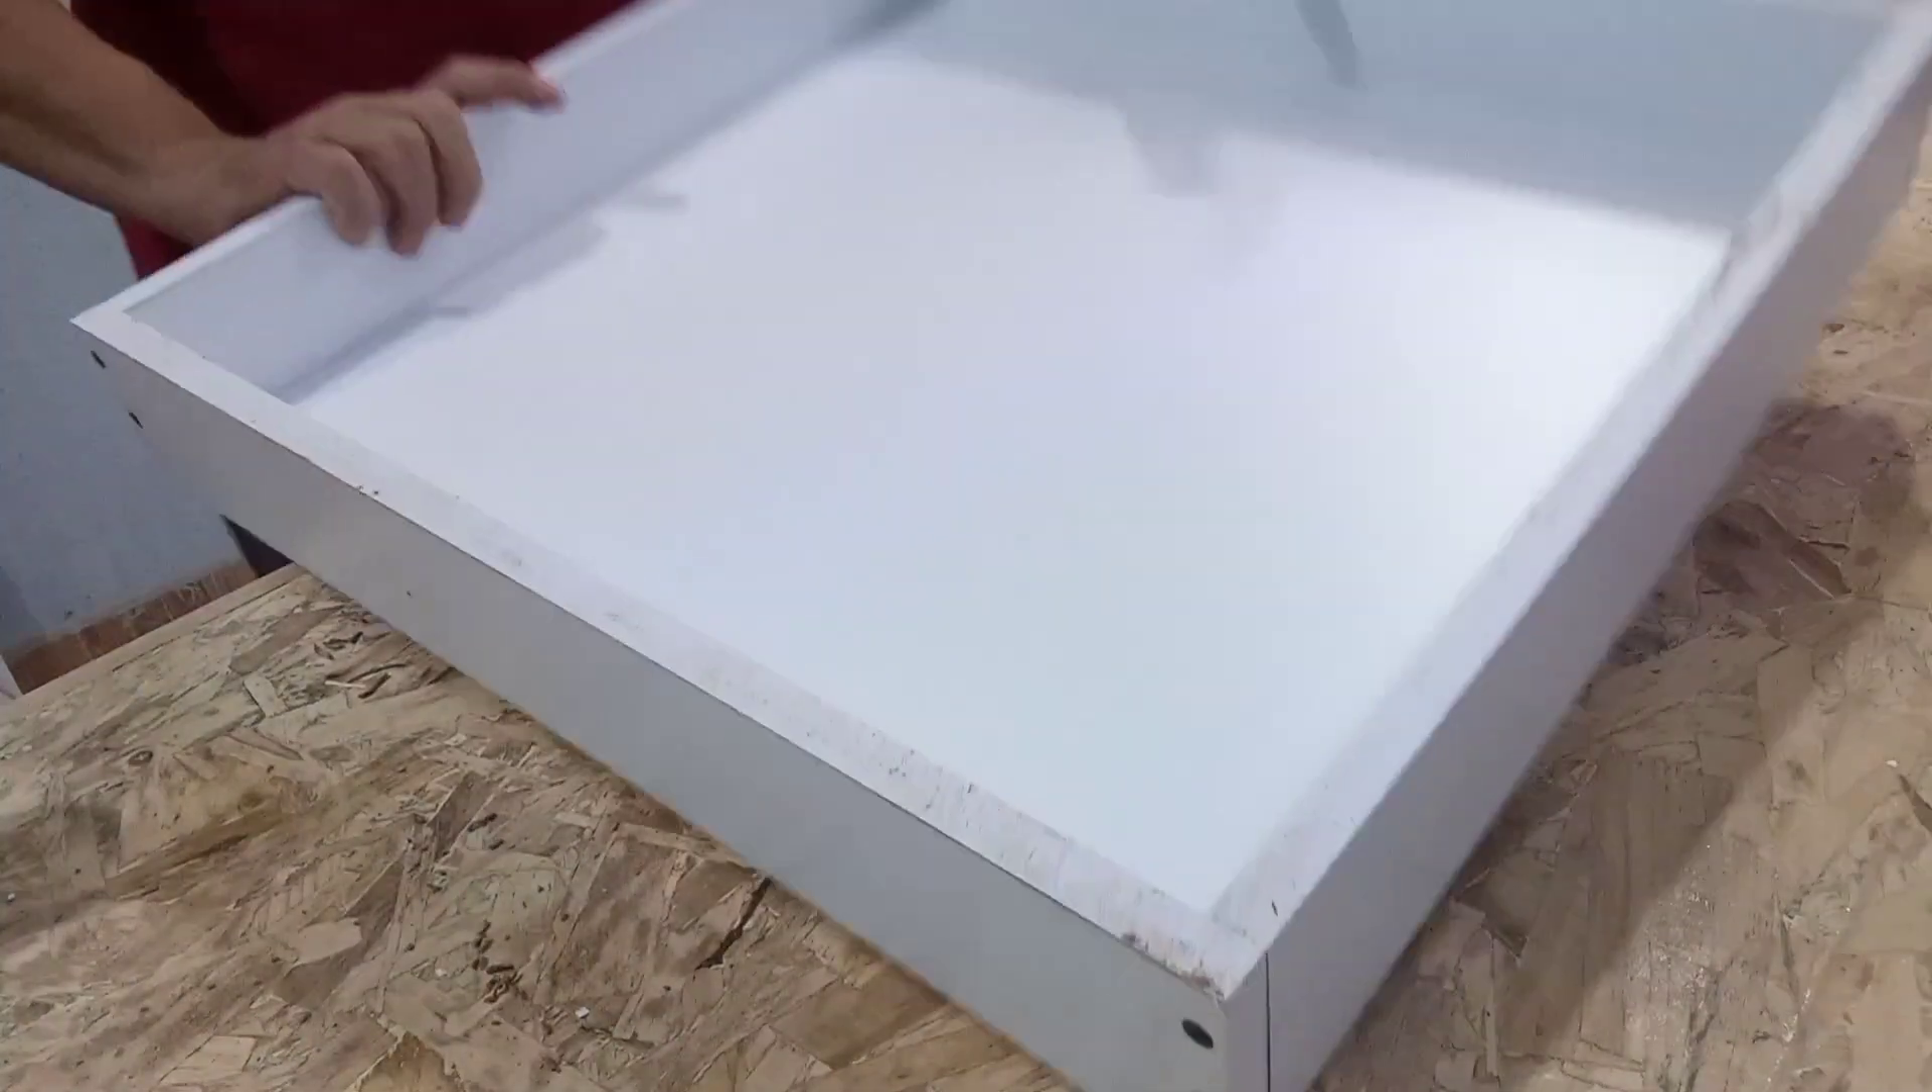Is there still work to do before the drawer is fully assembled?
No.